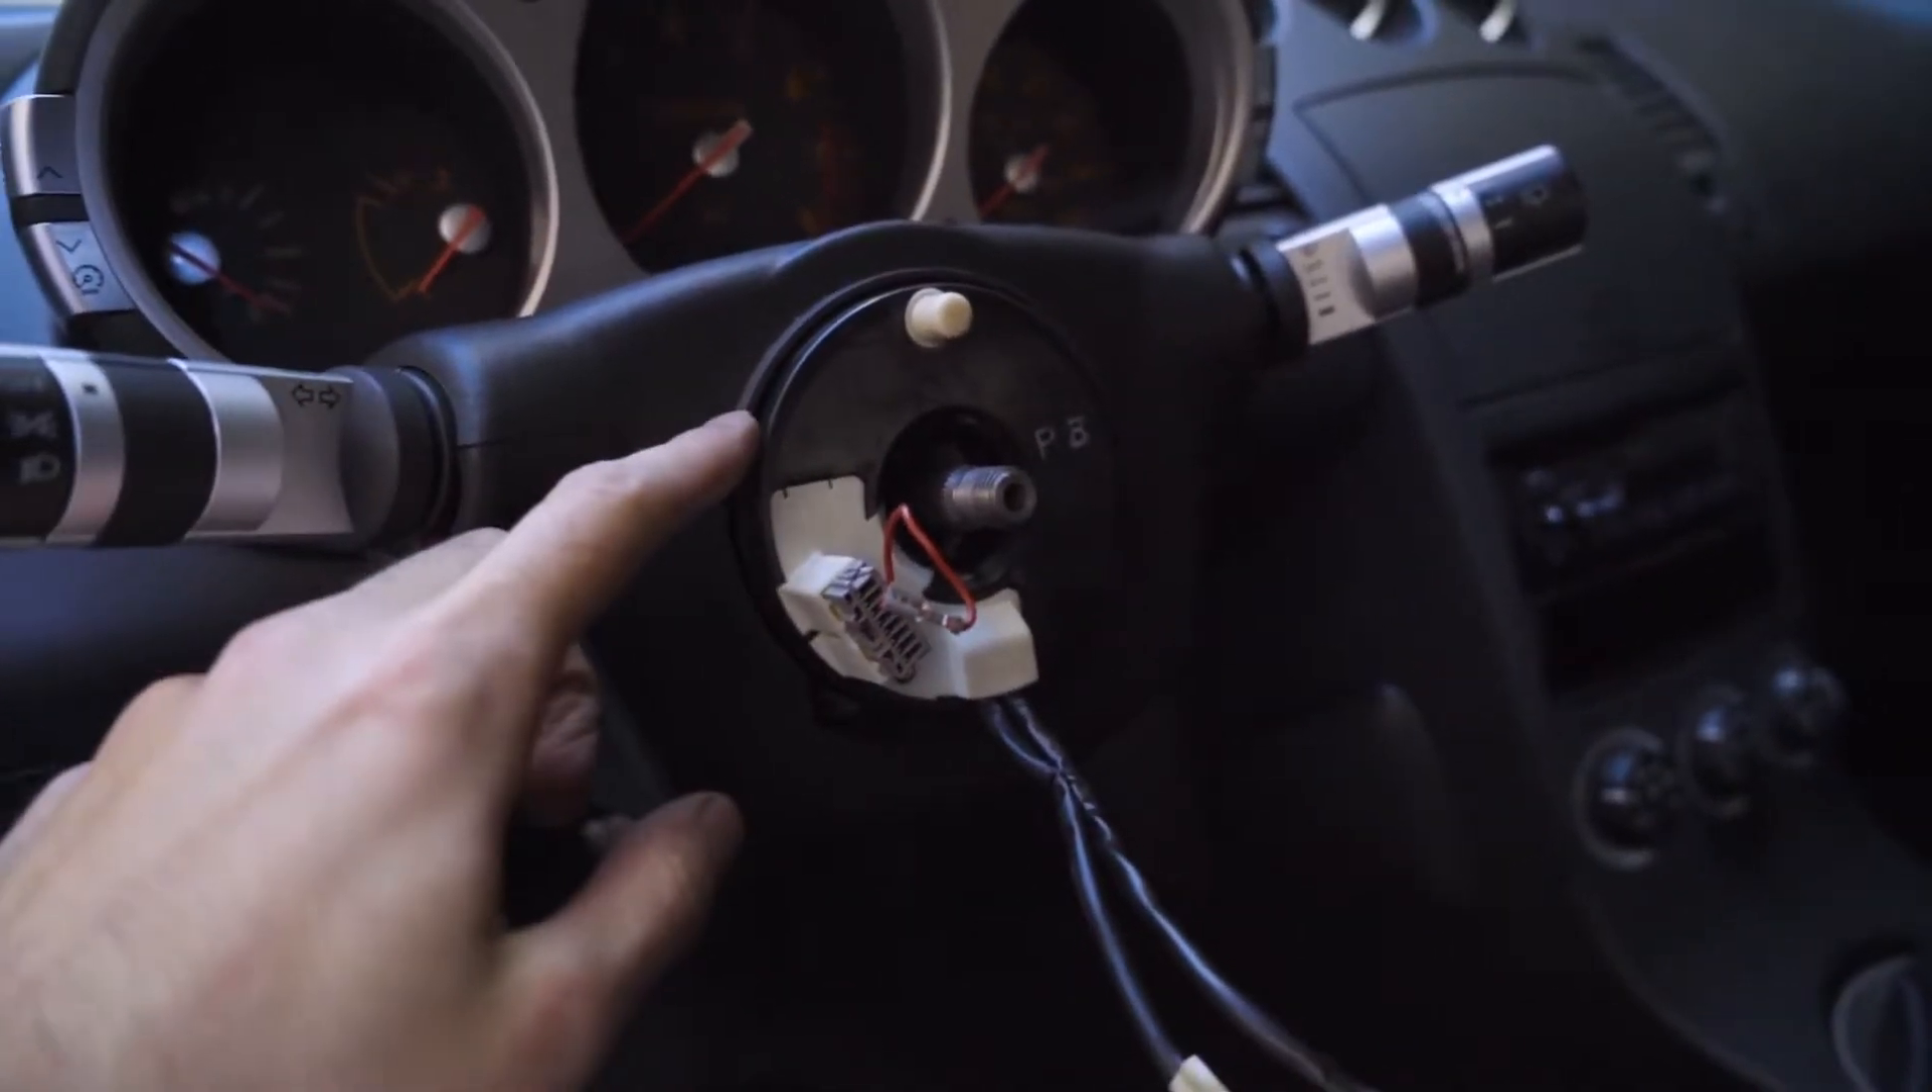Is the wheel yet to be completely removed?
No.